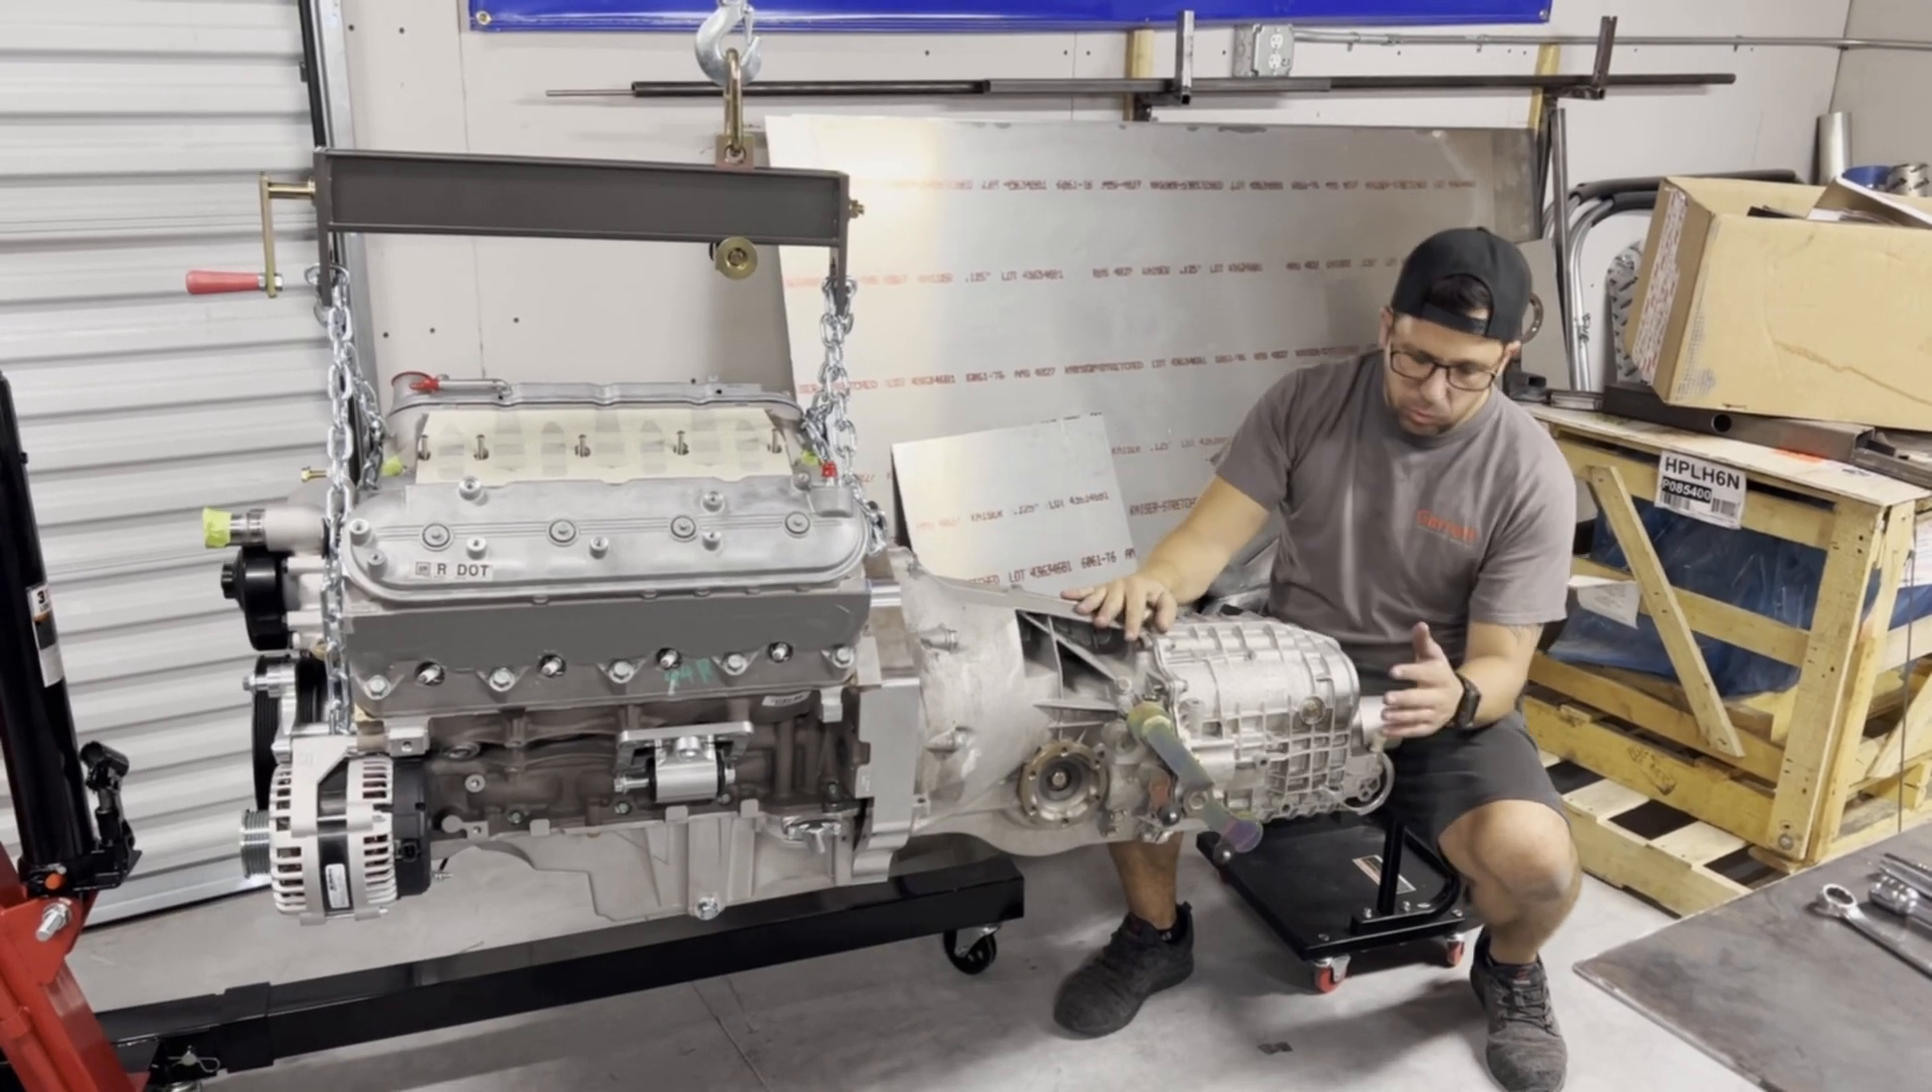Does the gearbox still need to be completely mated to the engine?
No.